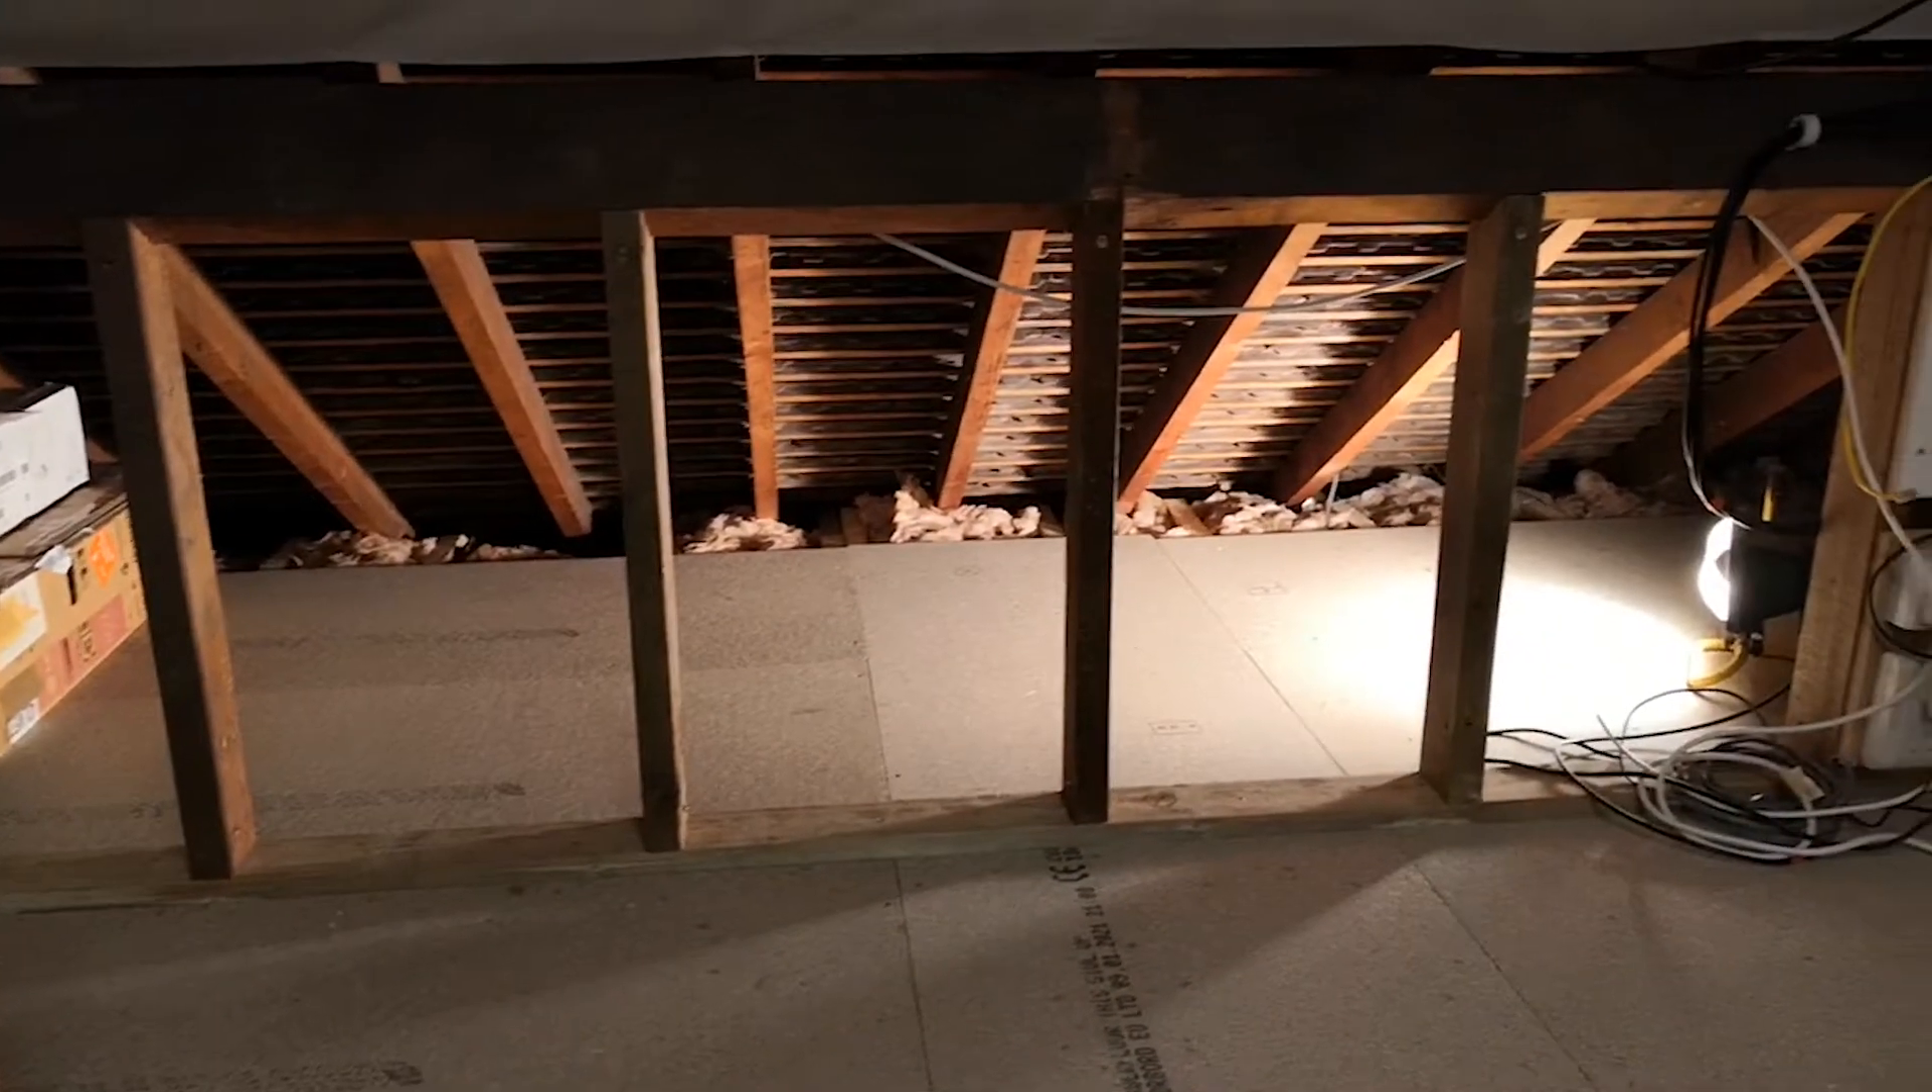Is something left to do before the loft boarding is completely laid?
No.